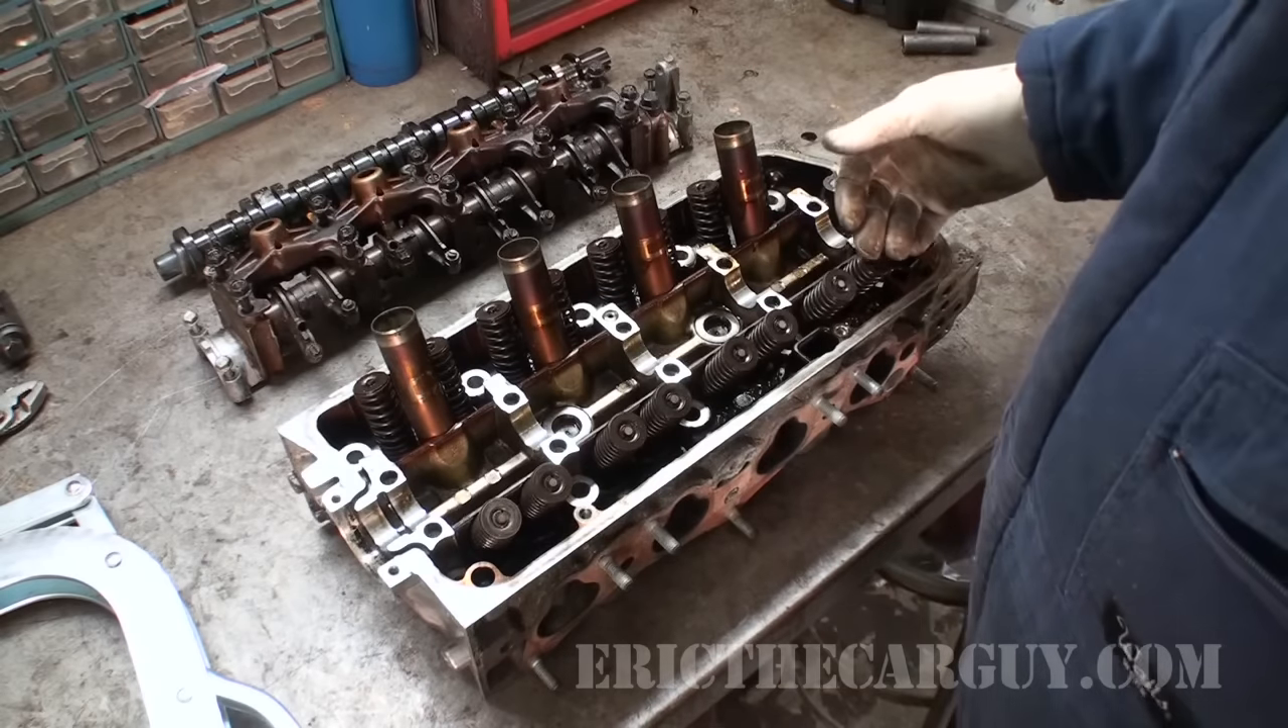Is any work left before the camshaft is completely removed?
No.